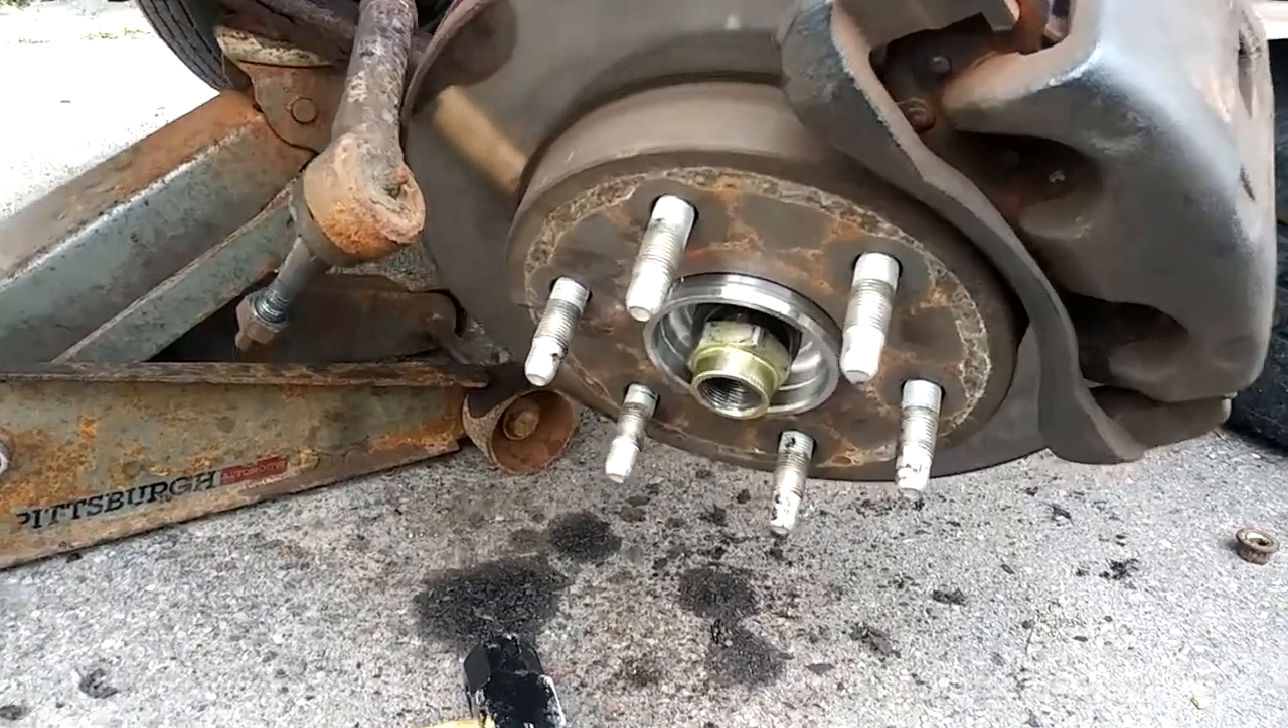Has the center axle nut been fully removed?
No.